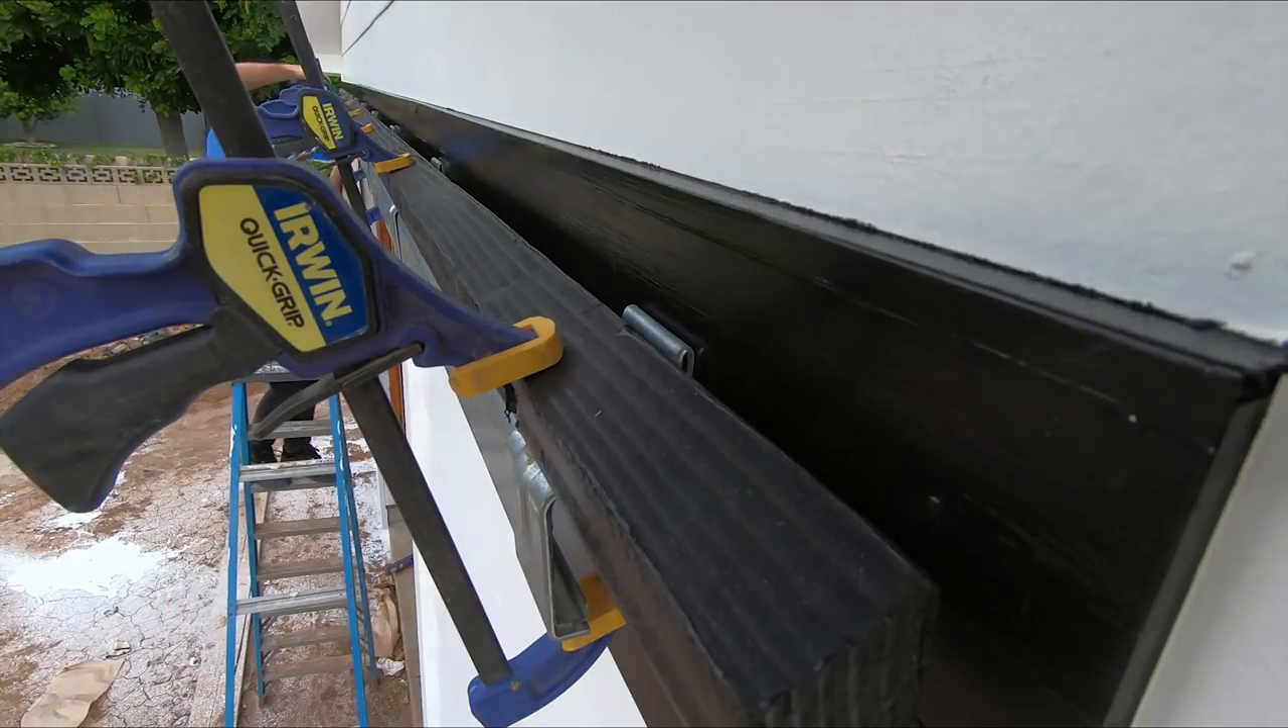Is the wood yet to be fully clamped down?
No.